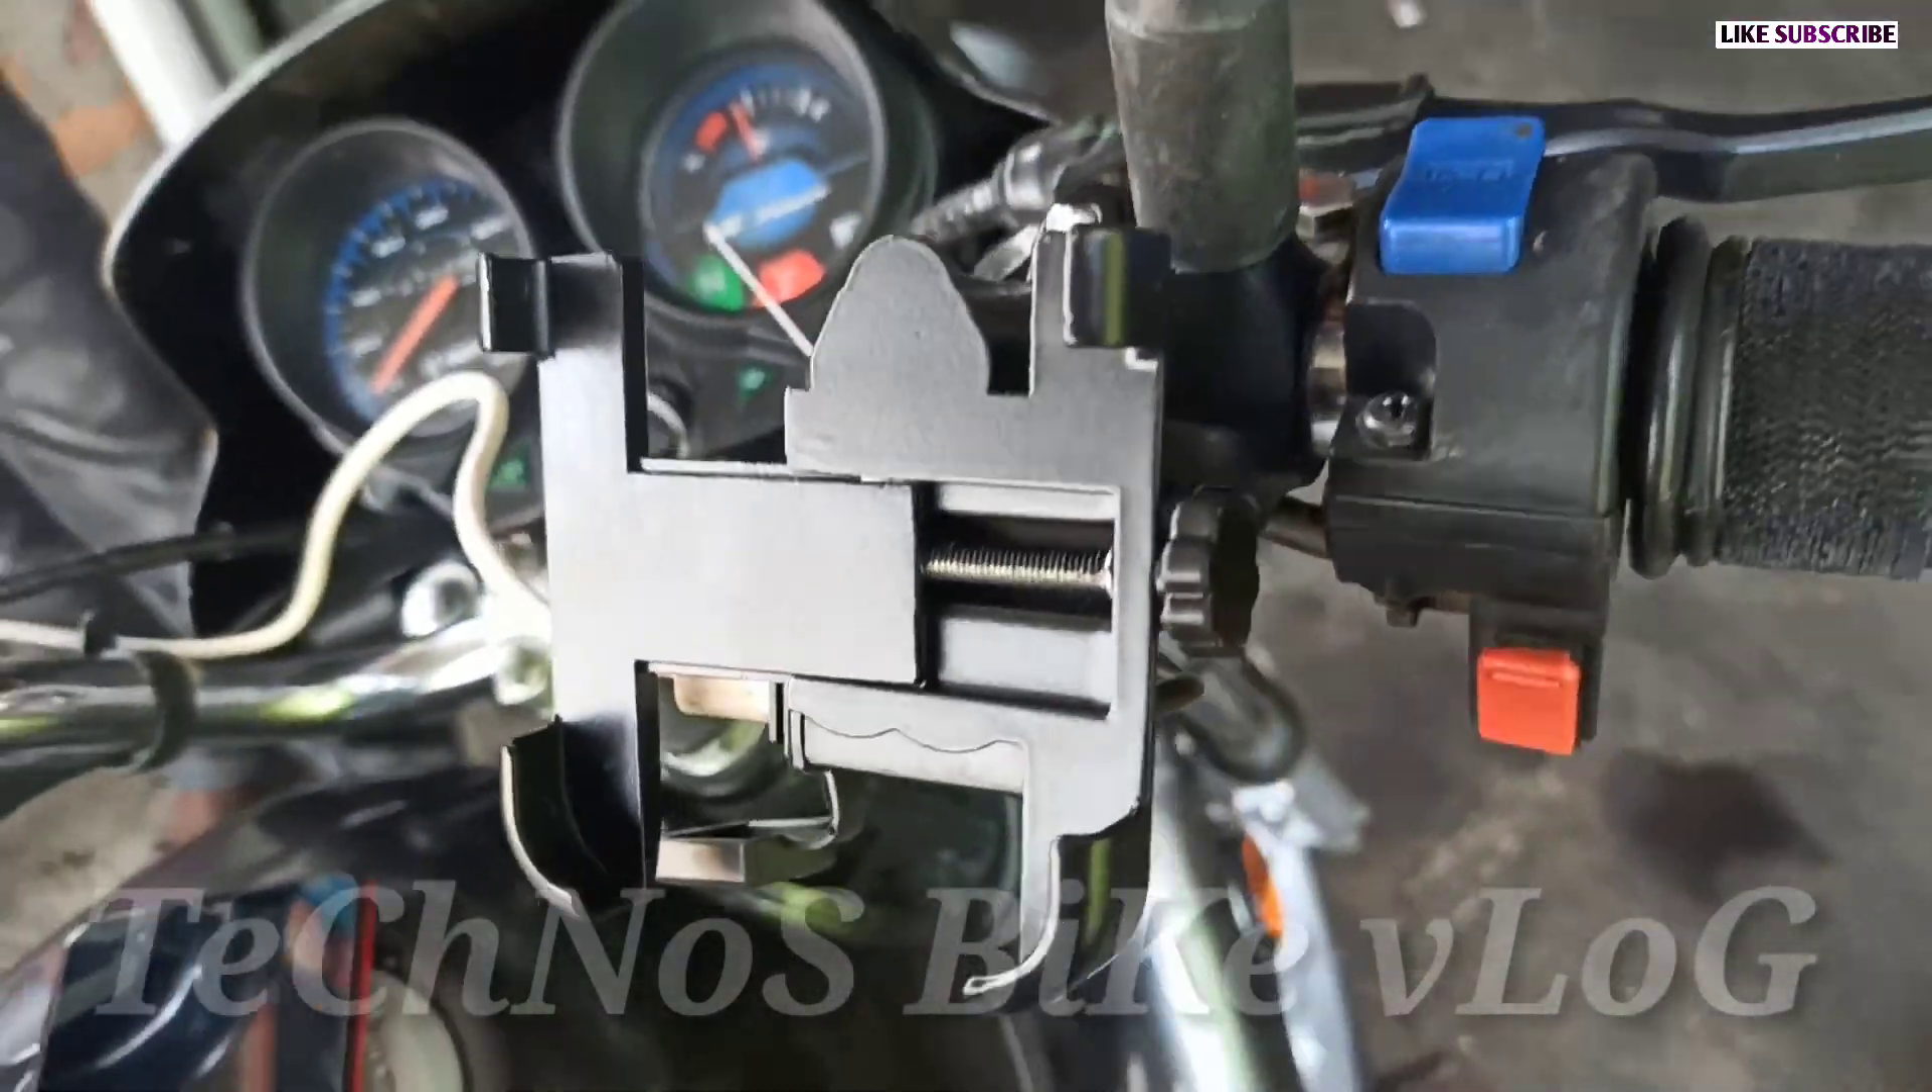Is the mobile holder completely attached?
Yes.